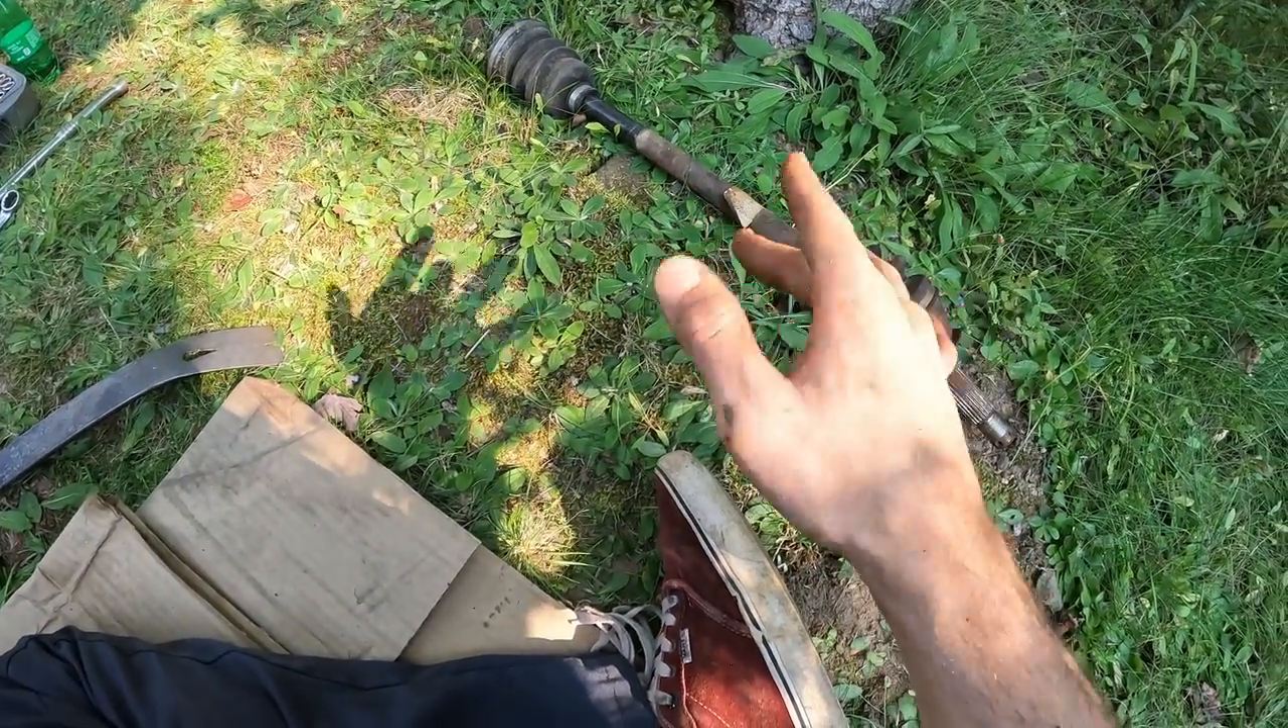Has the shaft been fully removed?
Yes.